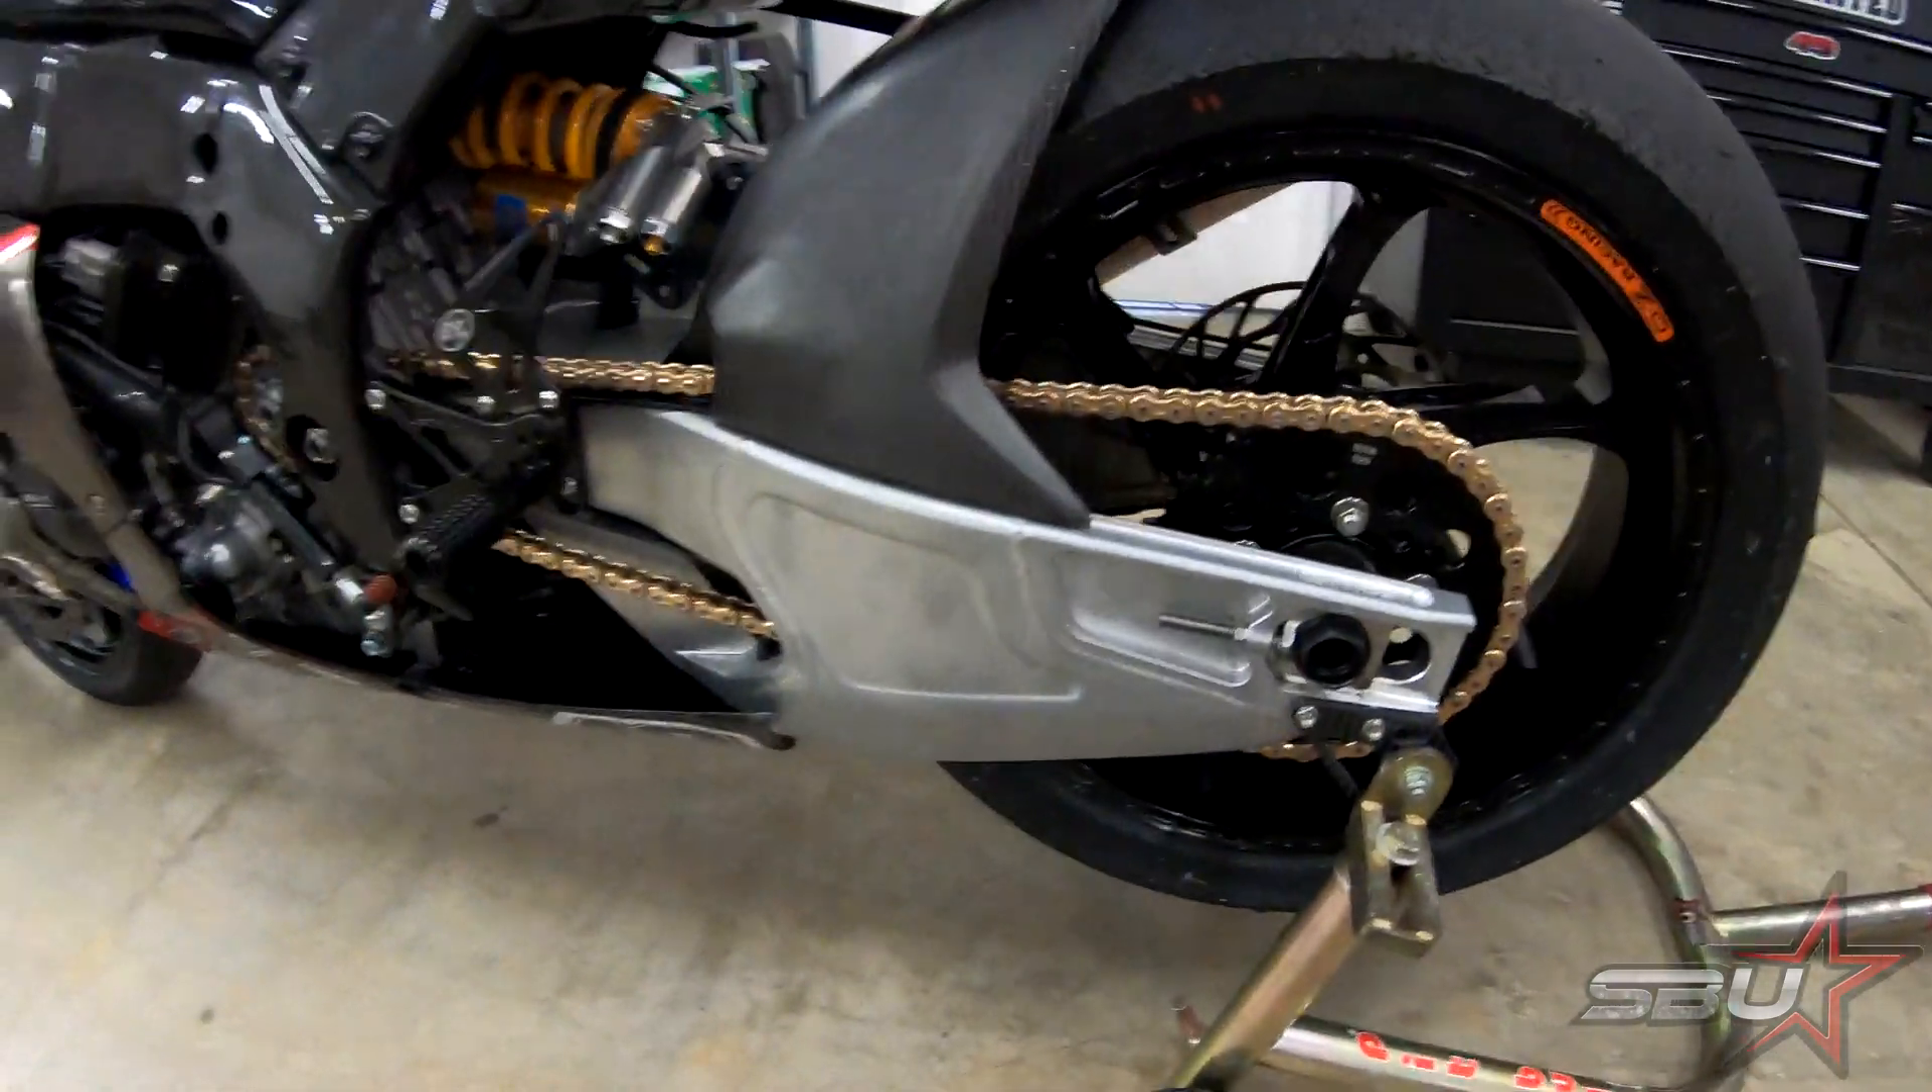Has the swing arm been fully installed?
Yes.